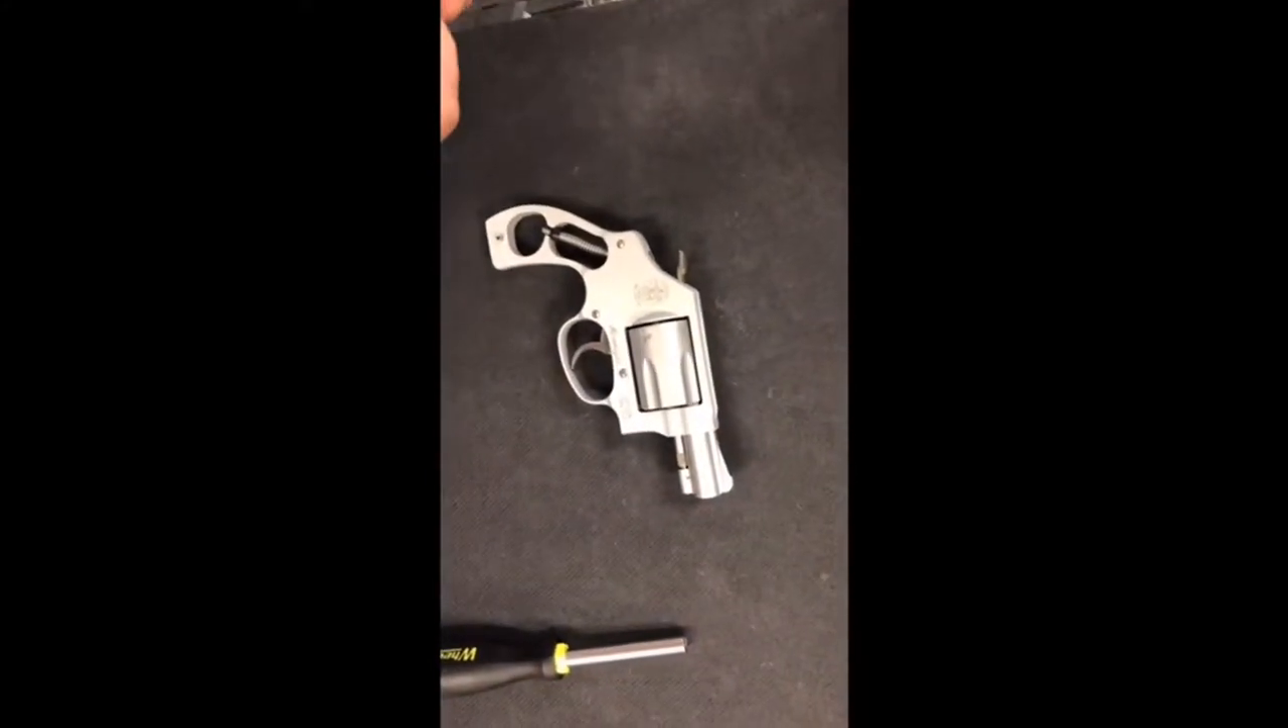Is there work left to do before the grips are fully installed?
Yes.